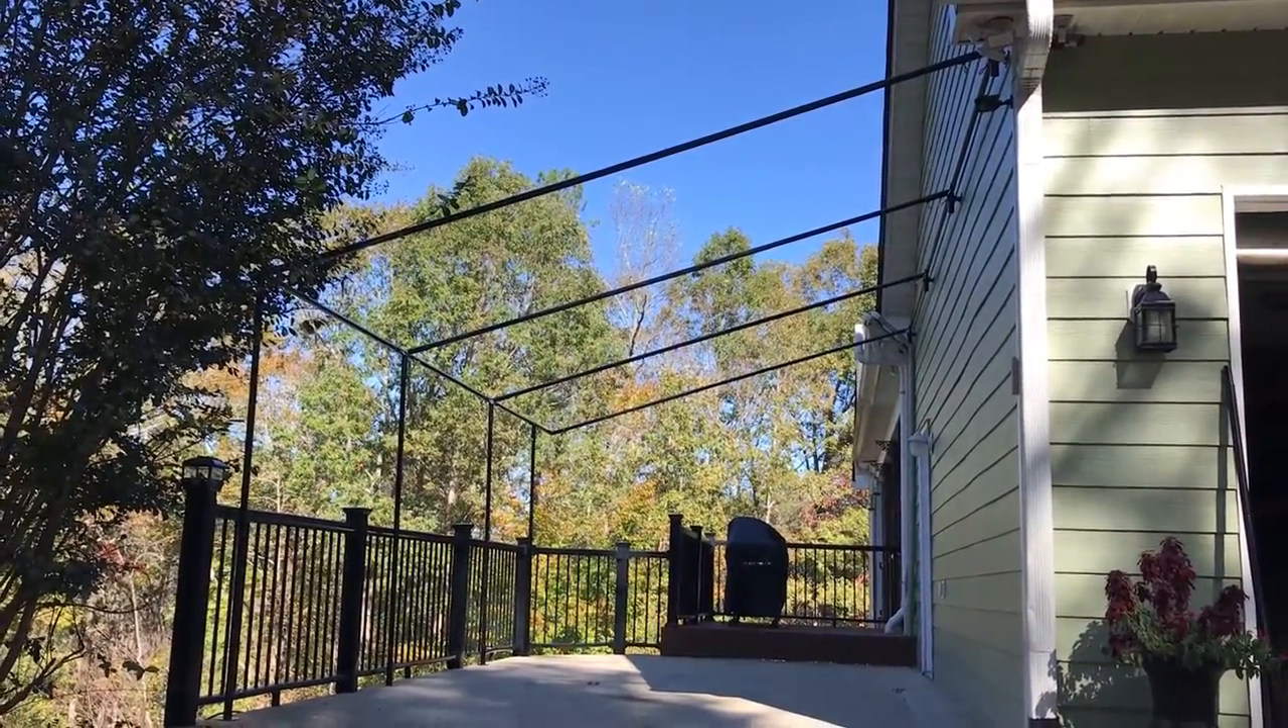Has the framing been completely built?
Yes.